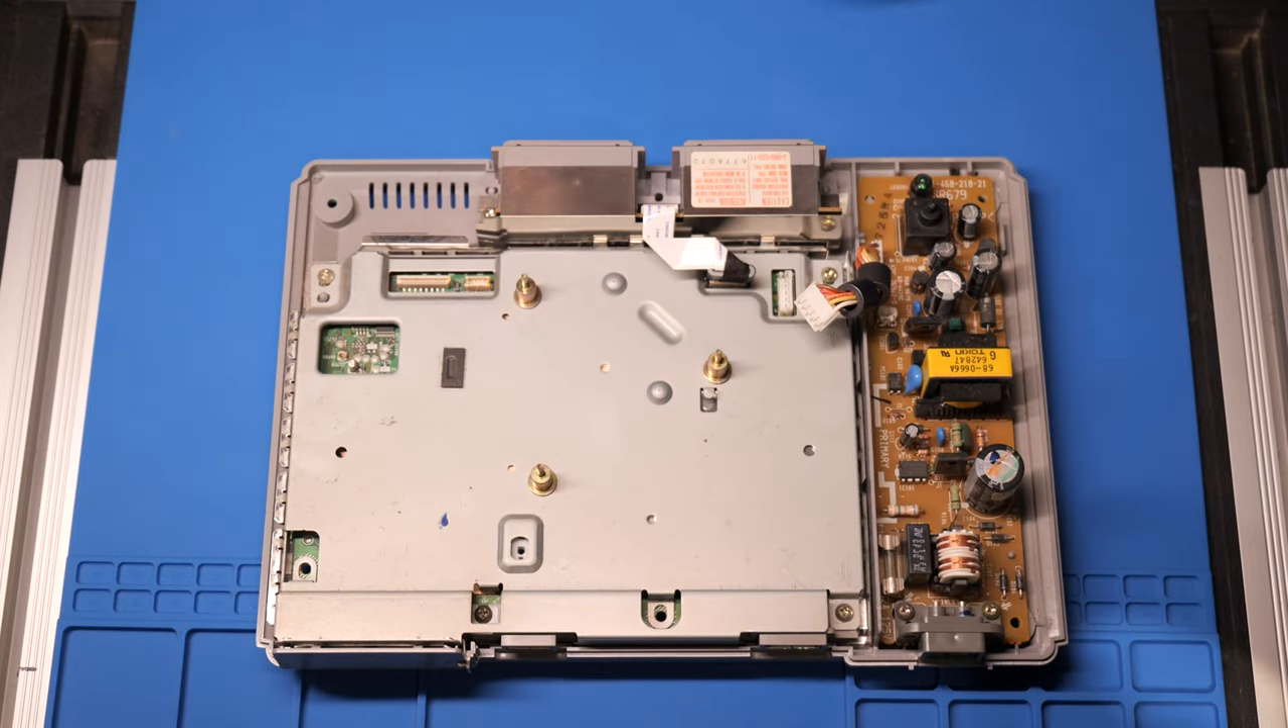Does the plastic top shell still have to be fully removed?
No.